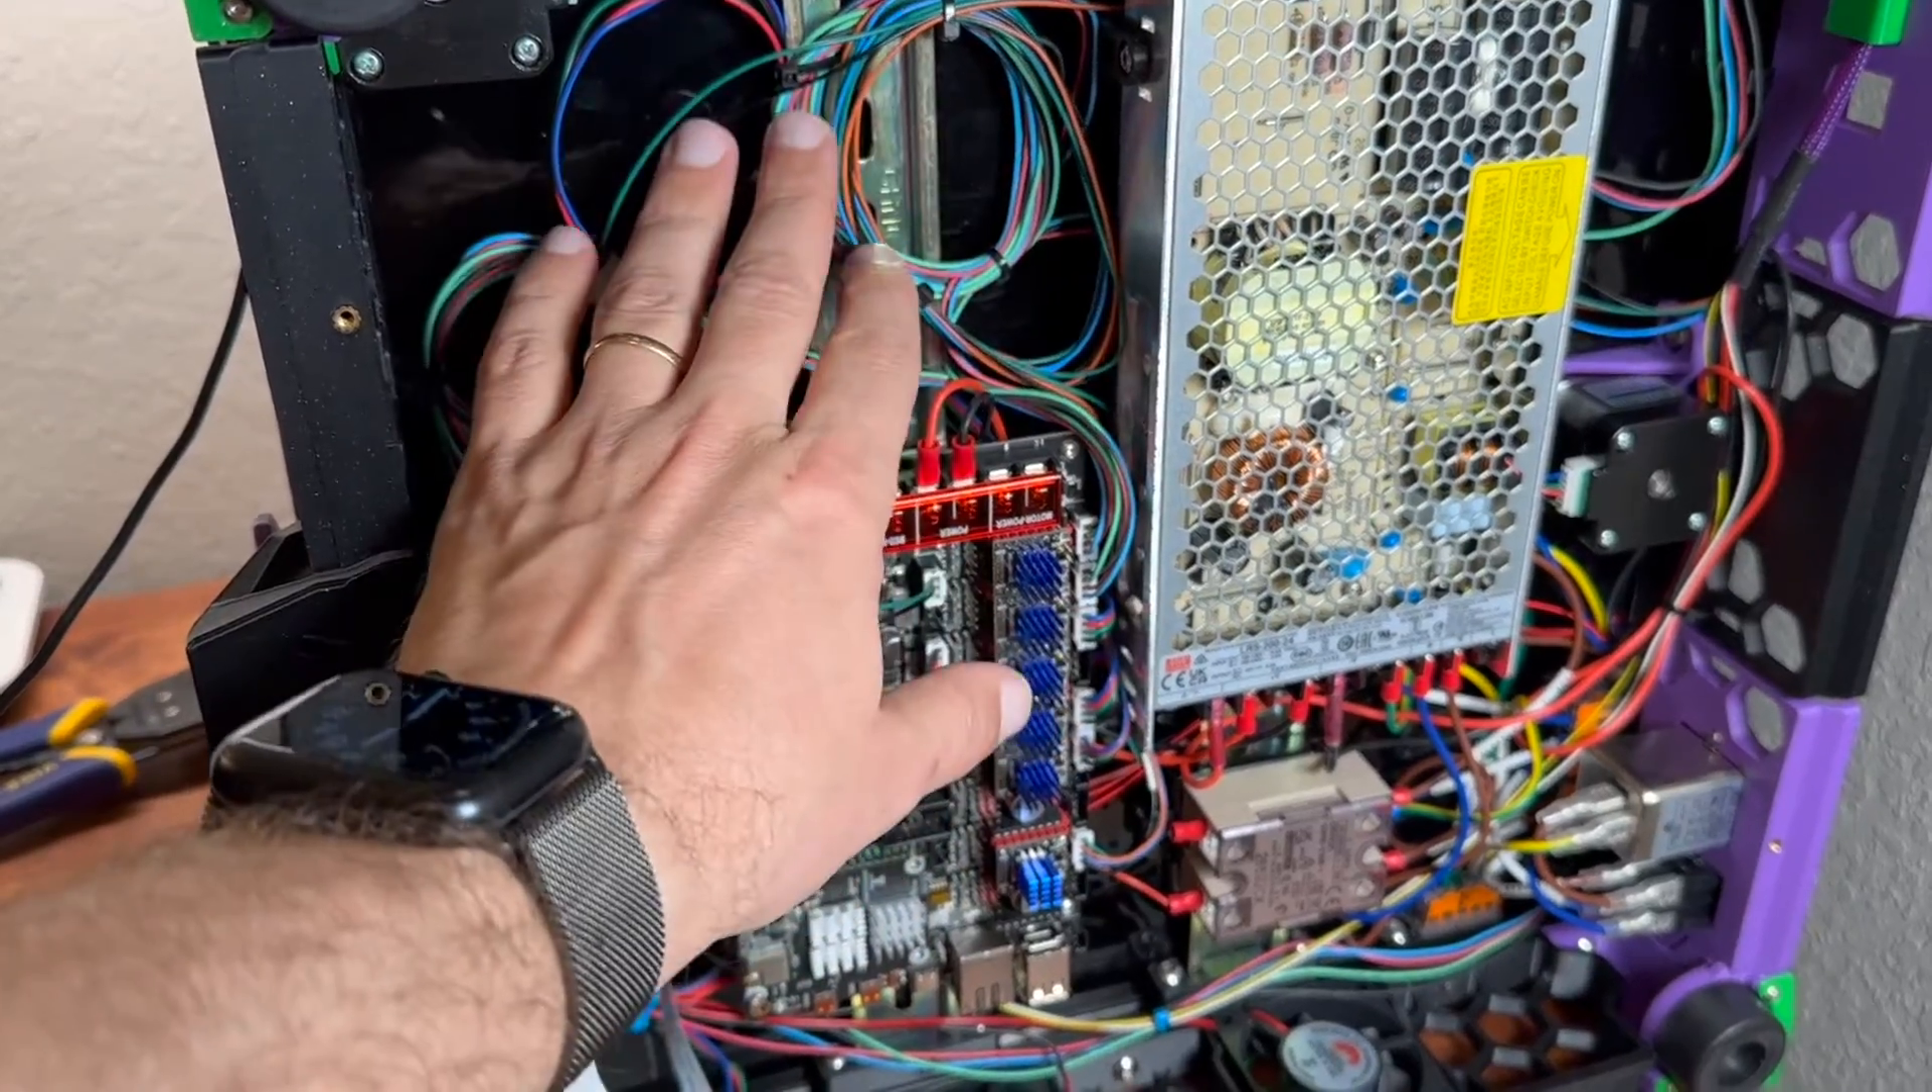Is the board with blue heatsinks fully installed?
Yes.